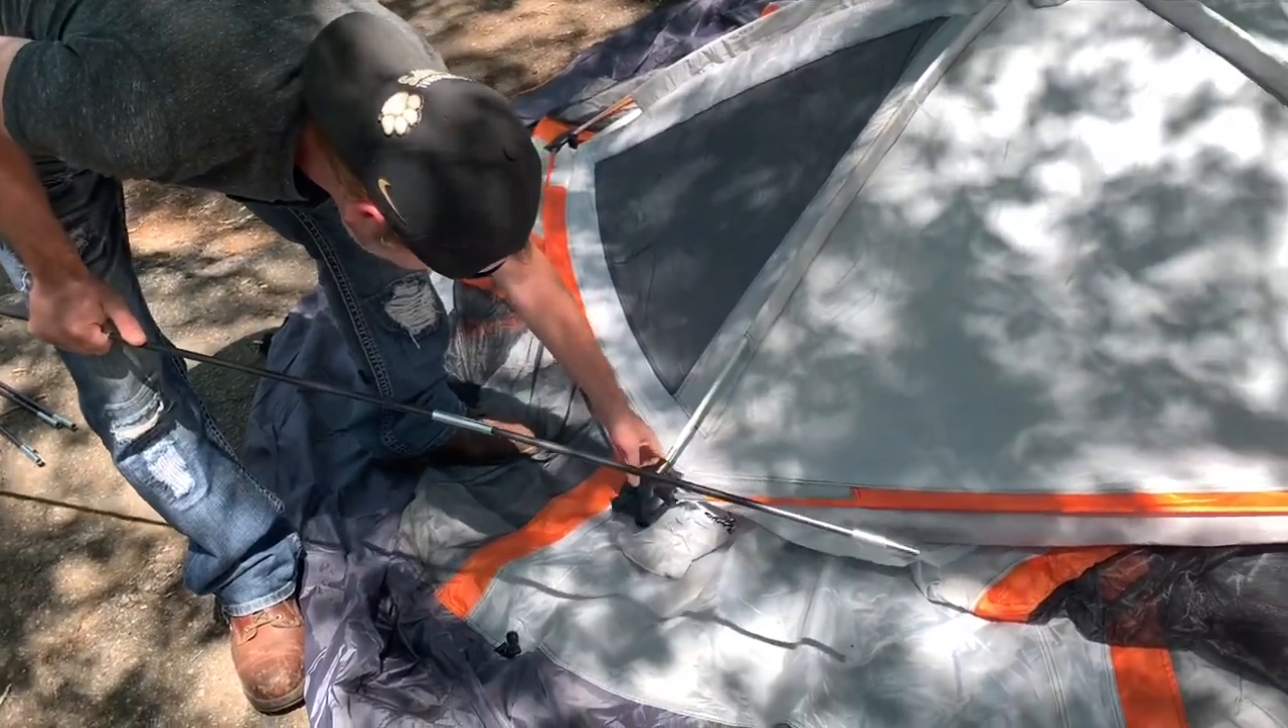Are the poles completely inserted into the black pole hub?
No.